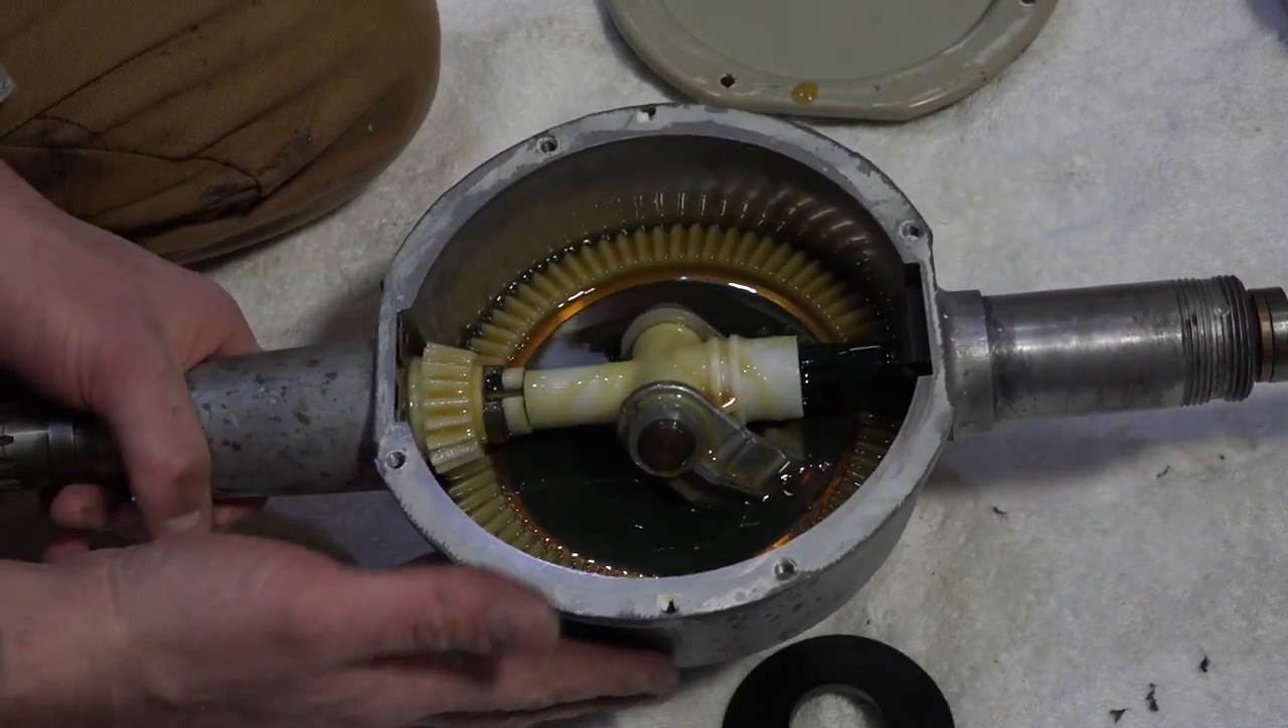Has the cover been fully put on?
No.